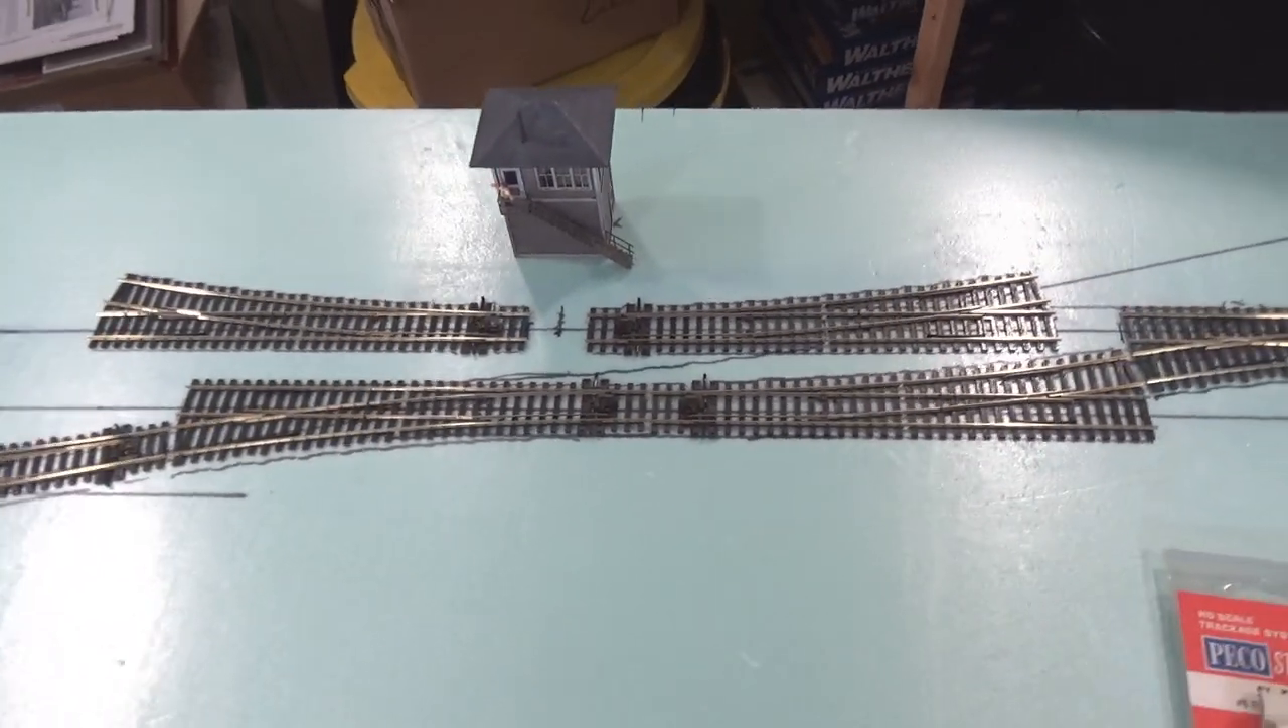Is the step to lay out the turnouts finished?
Yes.